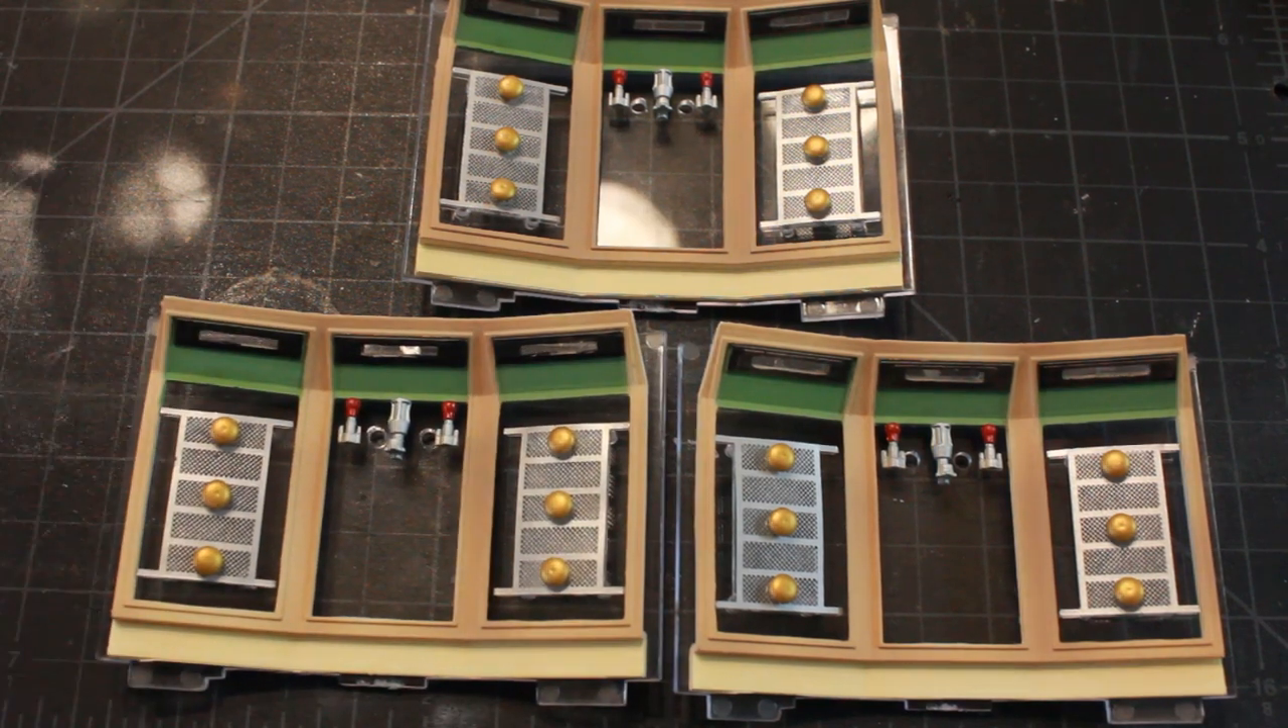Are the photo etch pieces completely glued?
Yes.